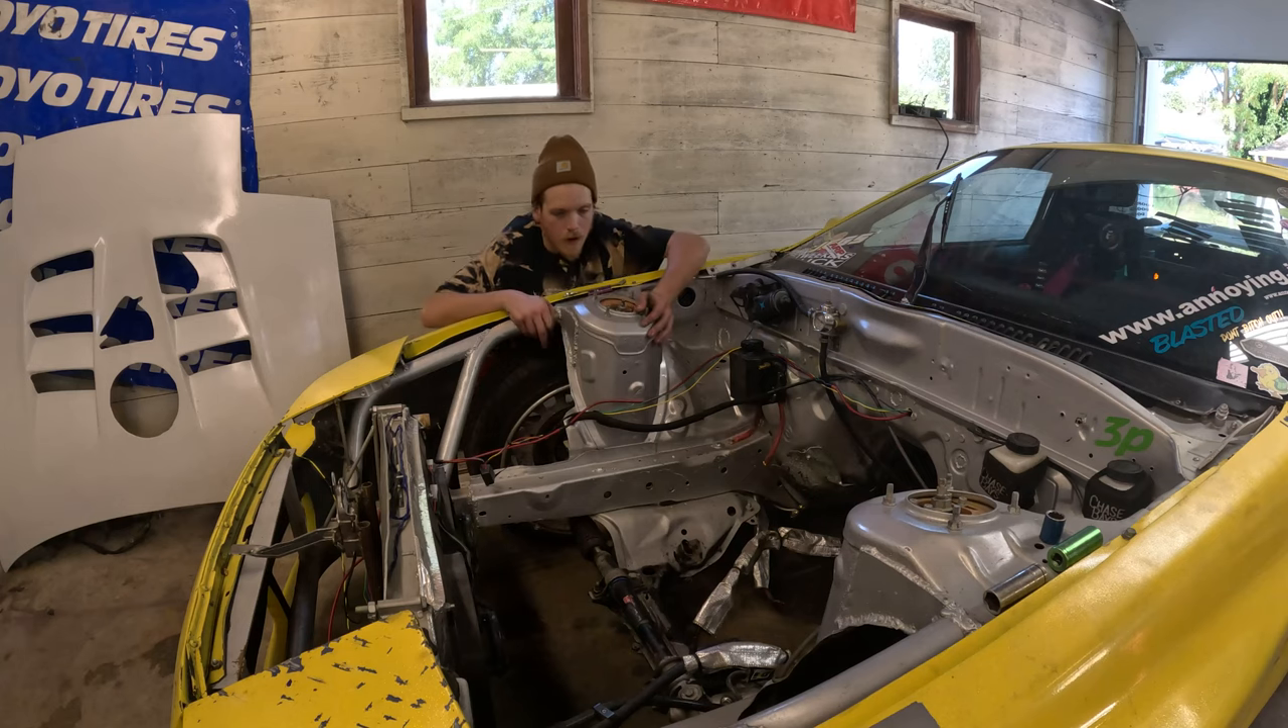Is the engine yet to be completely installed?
Yes.